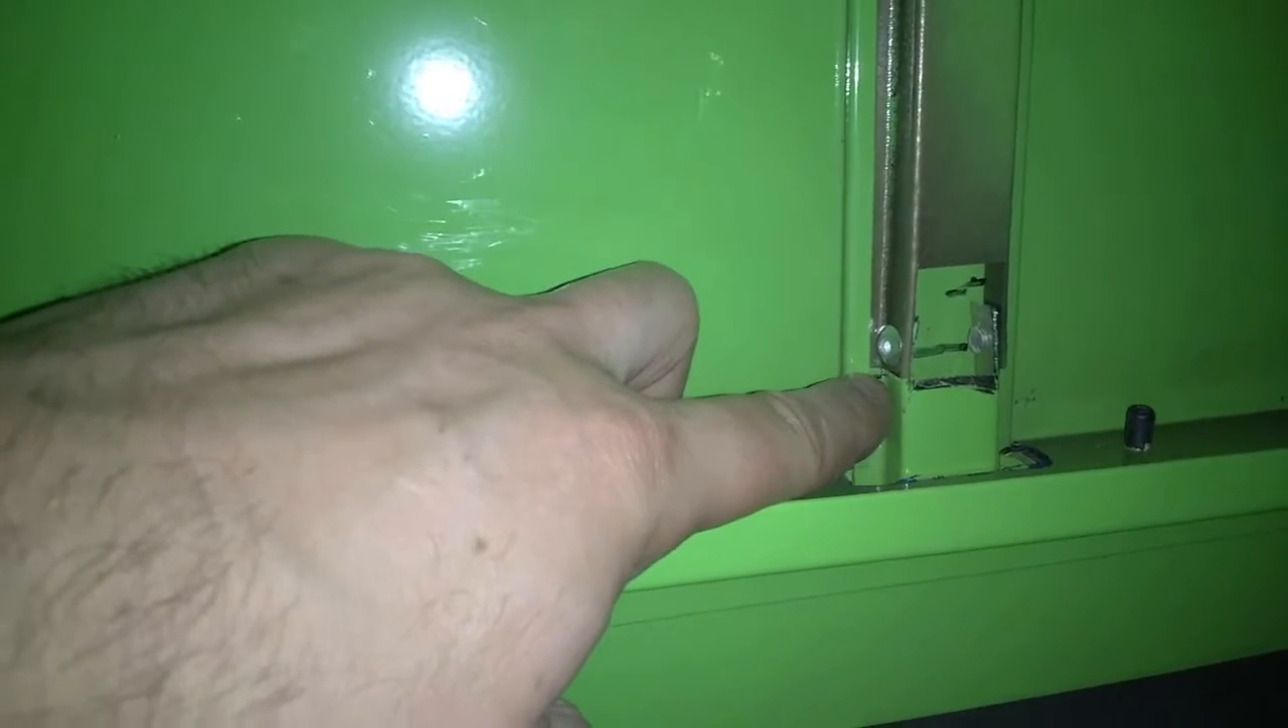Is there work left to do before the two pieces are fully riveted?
No.